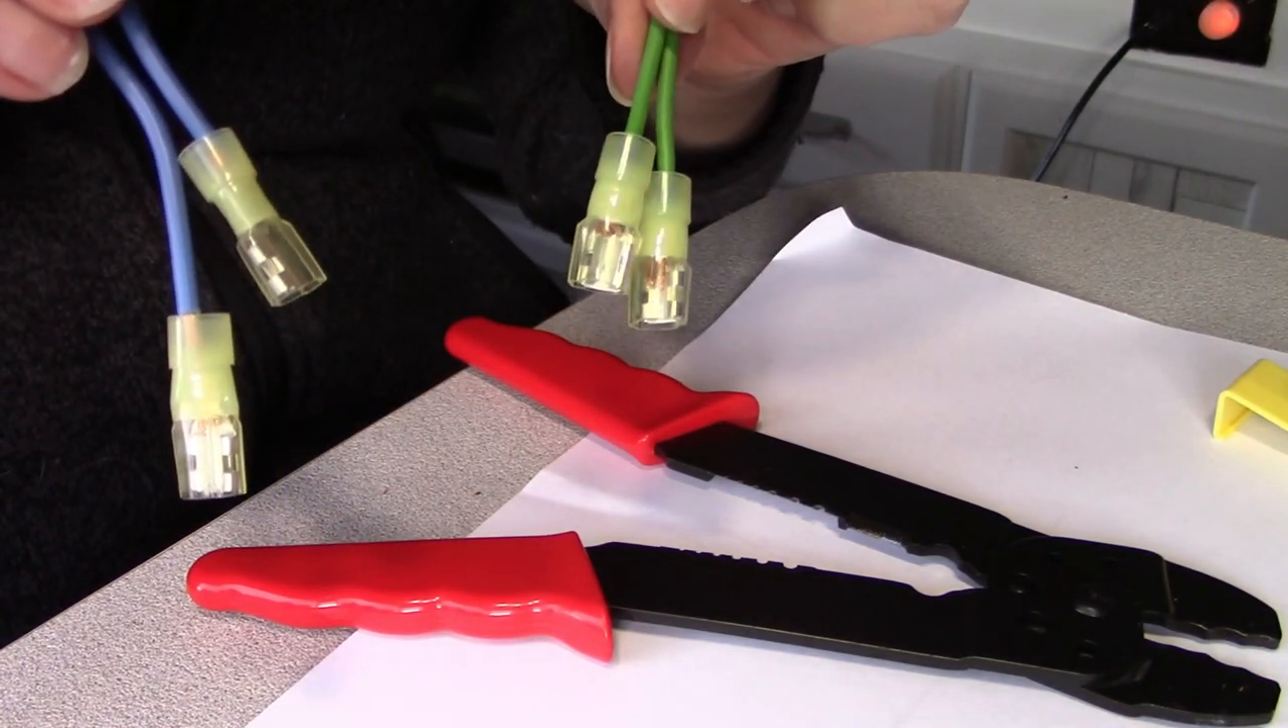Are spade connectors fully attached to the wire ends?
Yes.